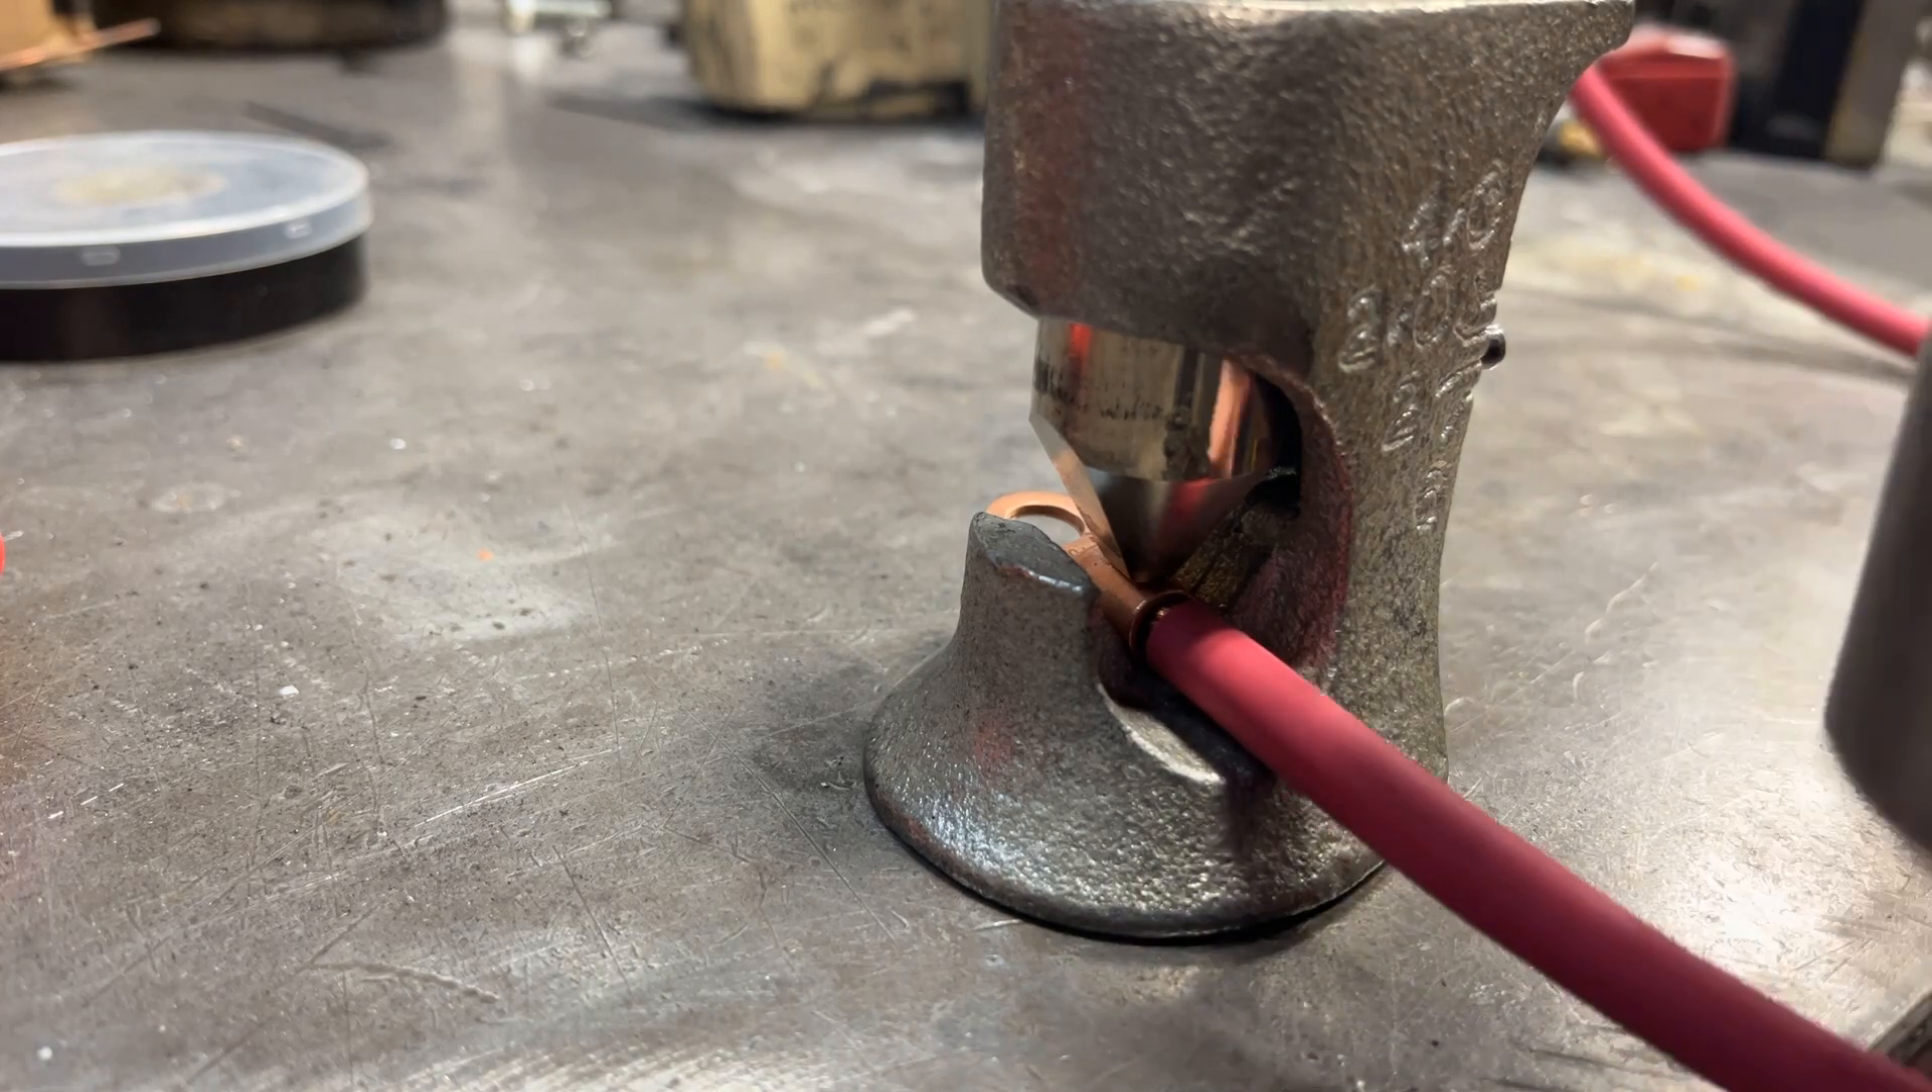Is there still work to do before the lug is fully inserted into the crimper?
No.